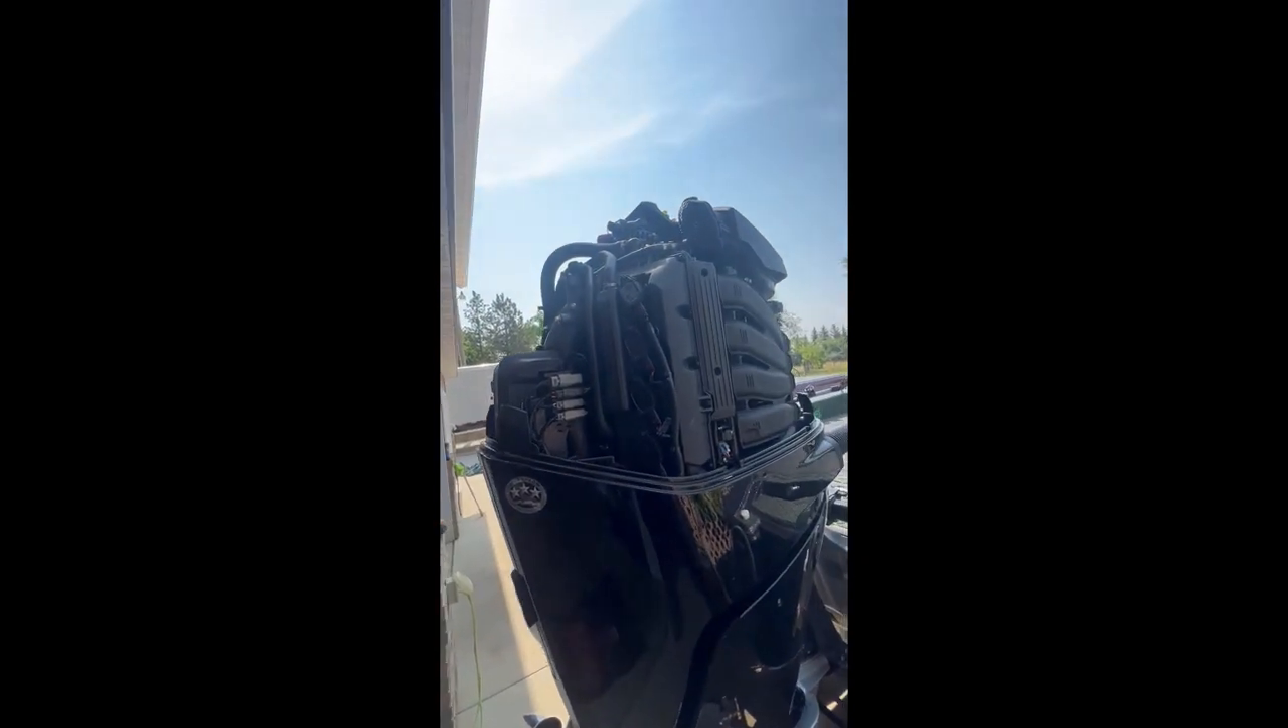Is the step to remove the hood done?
Yes.